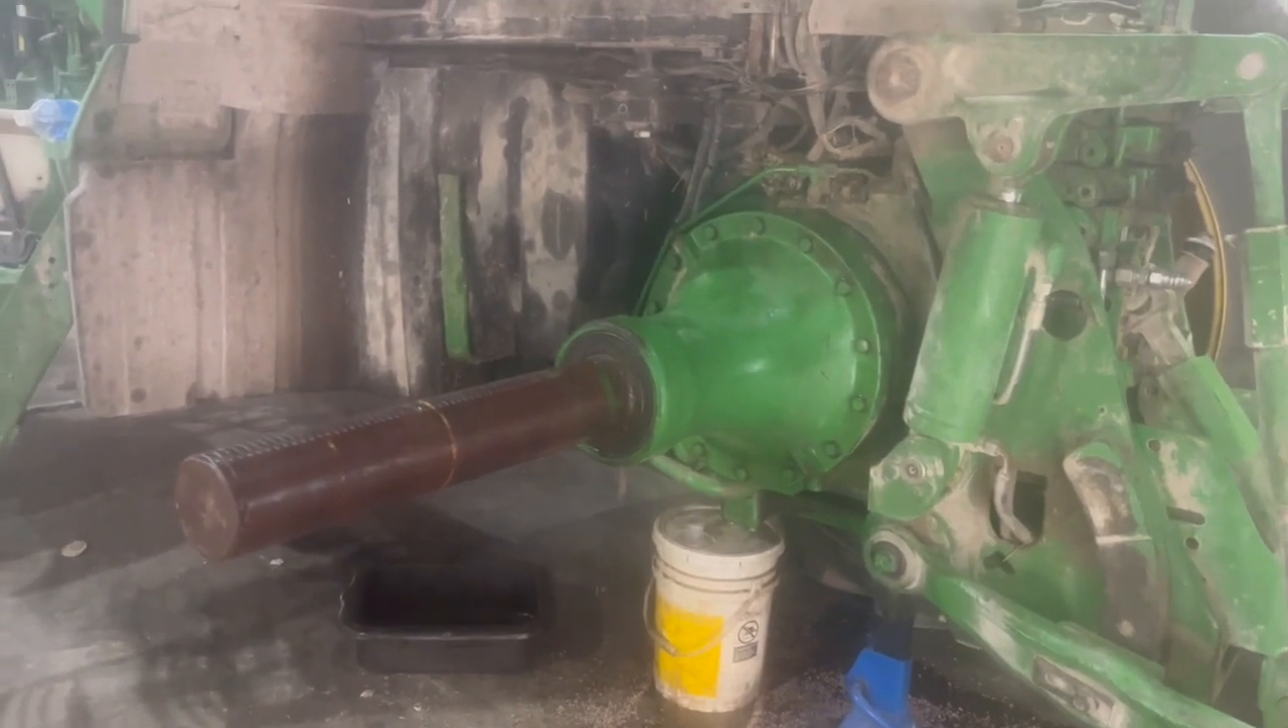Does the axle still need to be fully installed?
No.